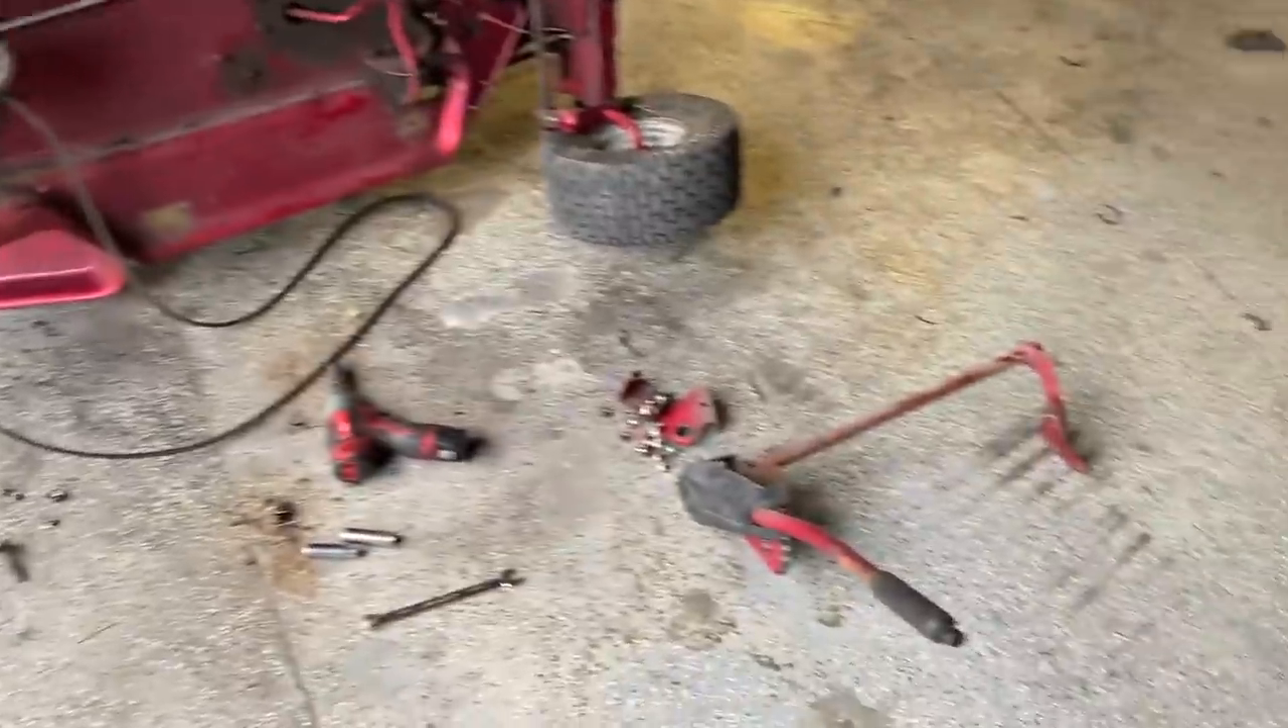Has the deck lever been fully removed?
Yes.